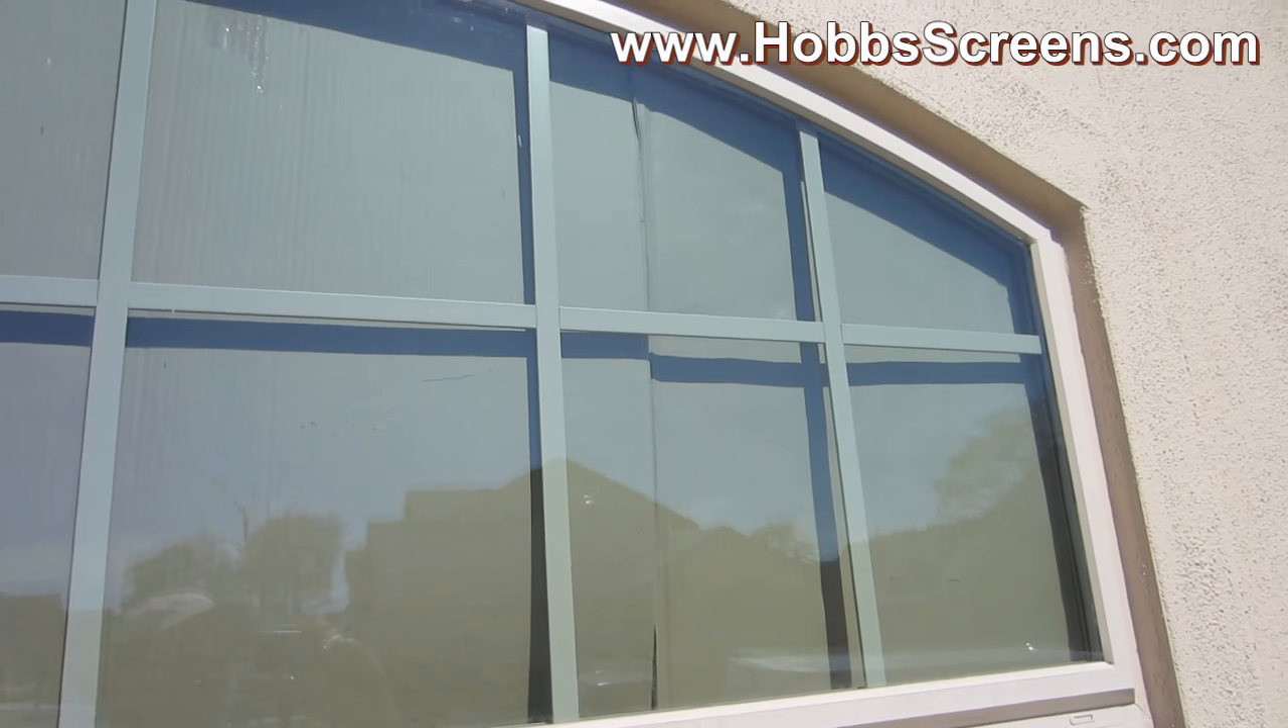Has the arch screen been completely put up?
No.